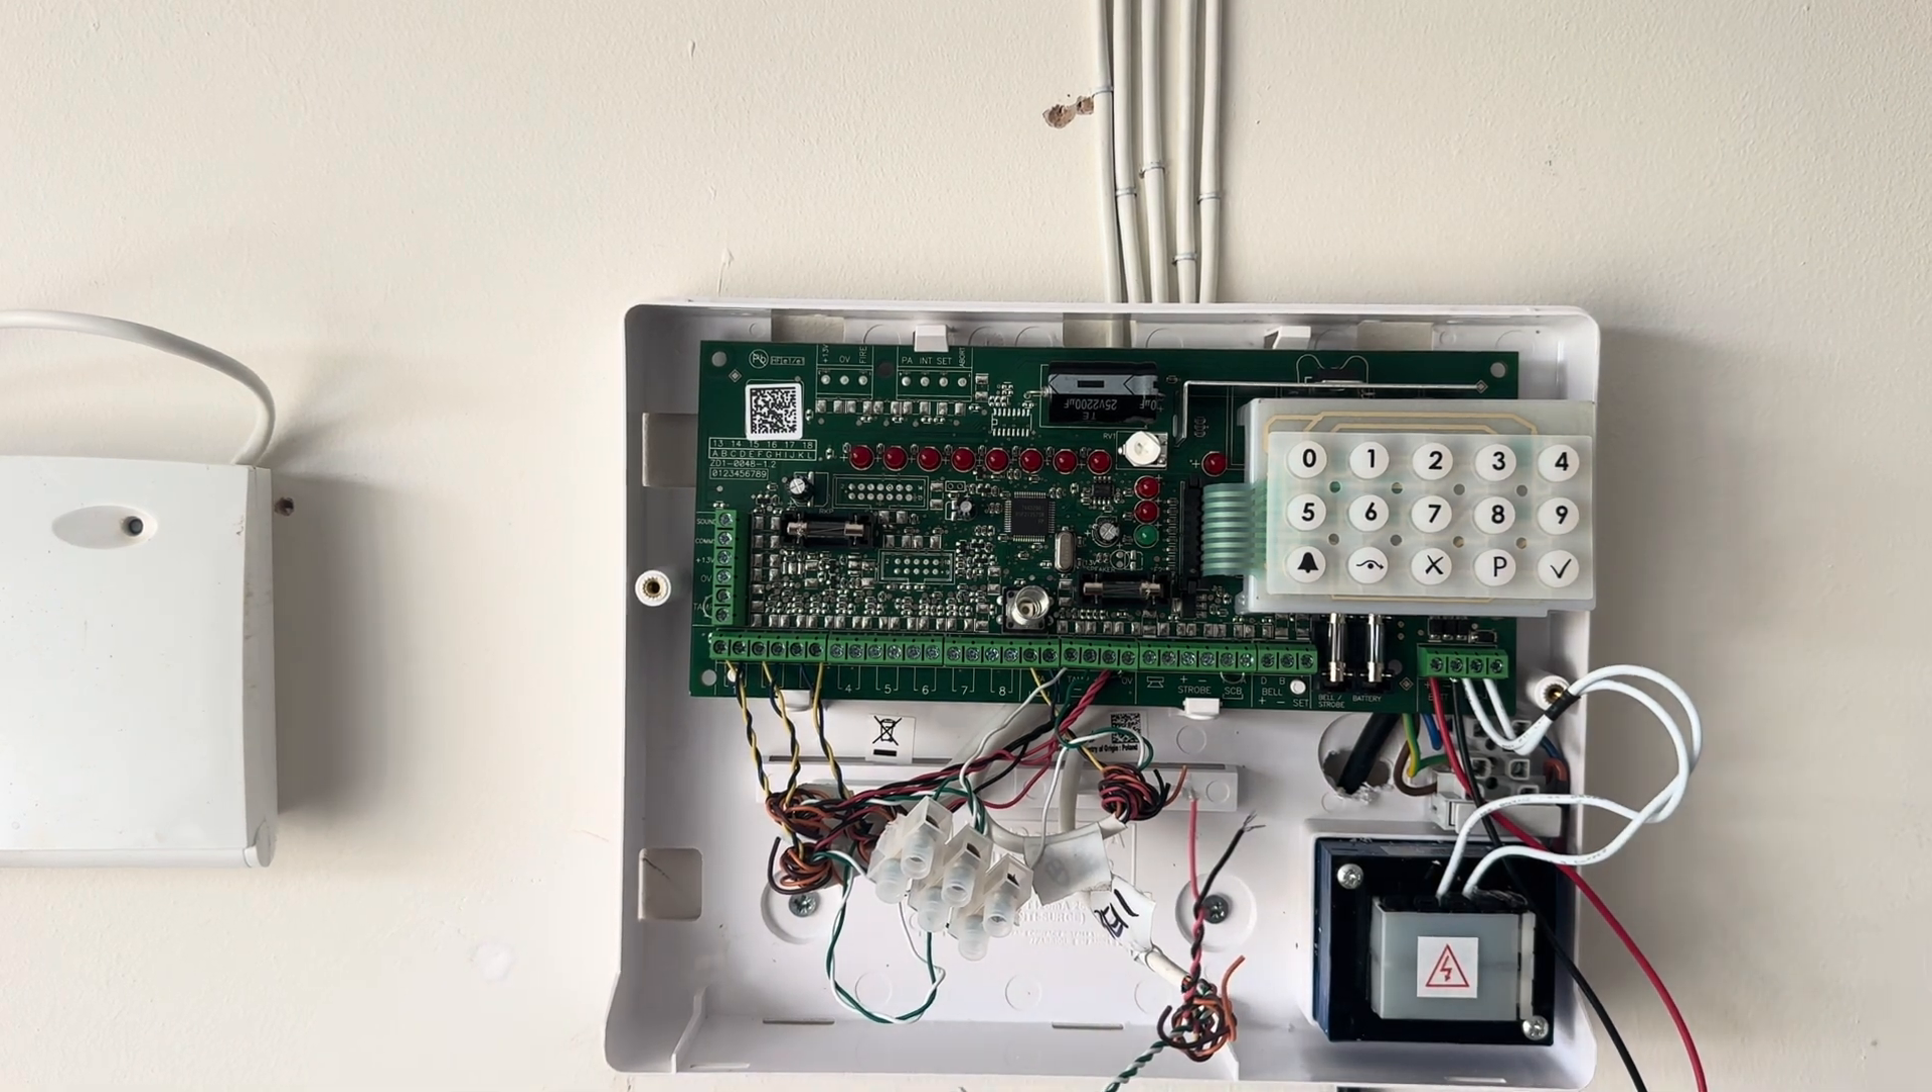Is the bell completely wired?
No.